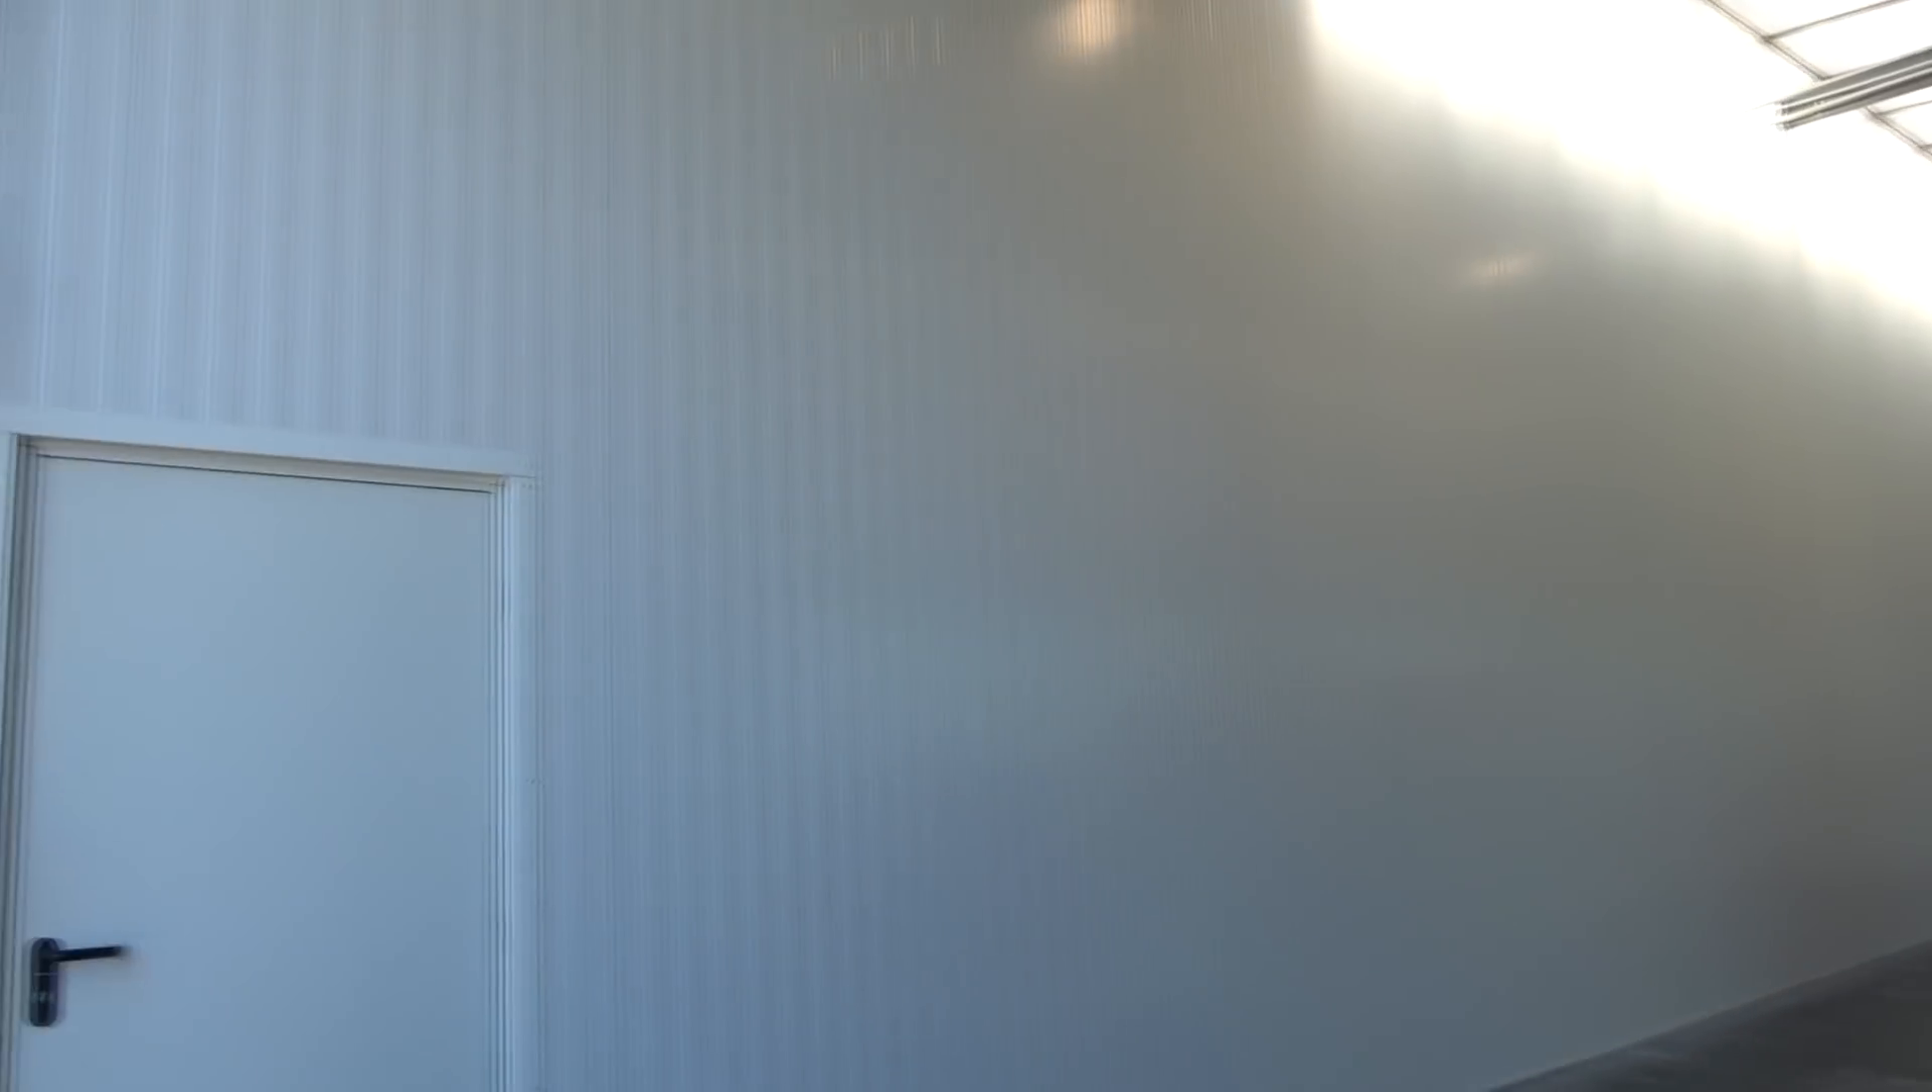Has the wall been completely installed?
Yes.